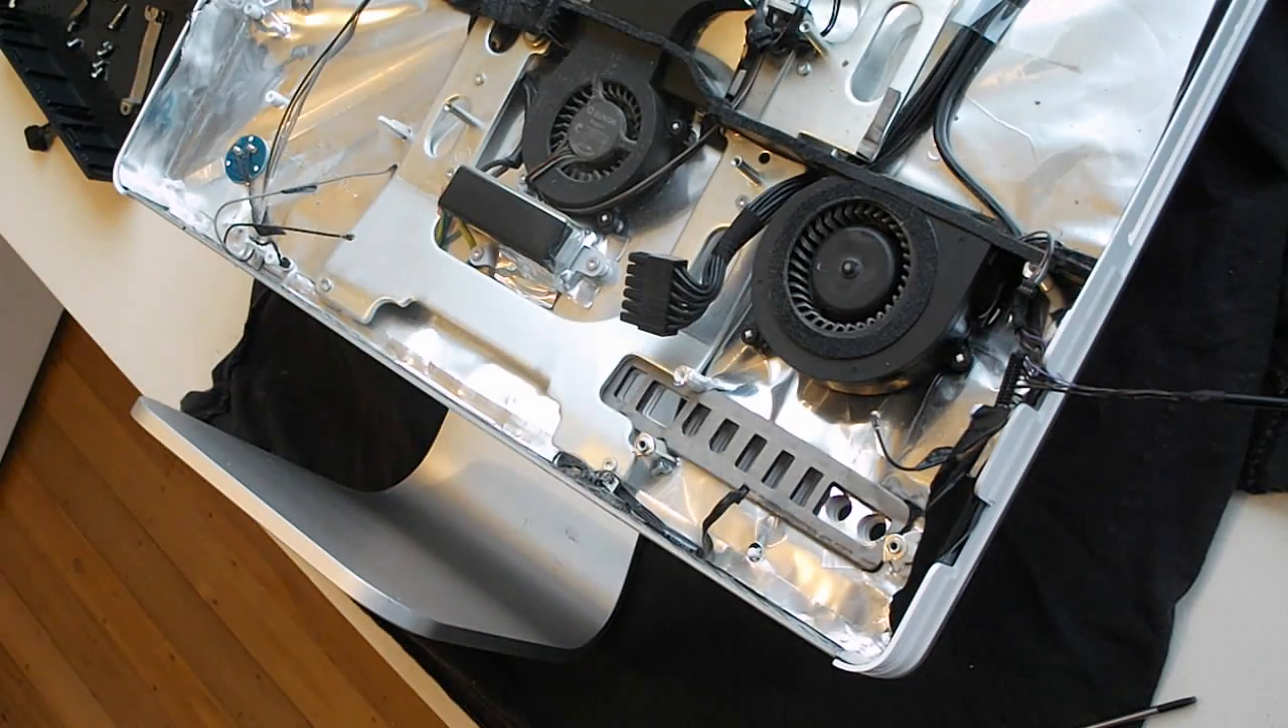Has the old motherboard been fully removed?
Yes.